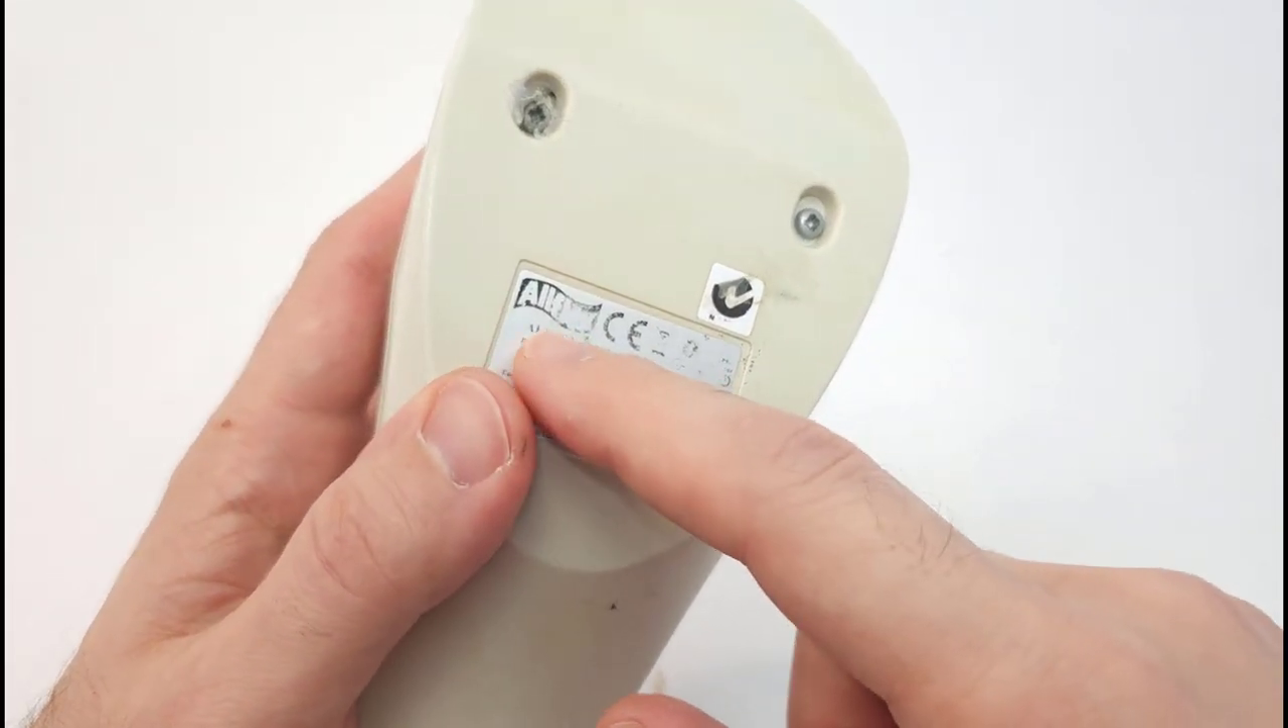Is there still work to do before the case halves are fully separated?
Yes.